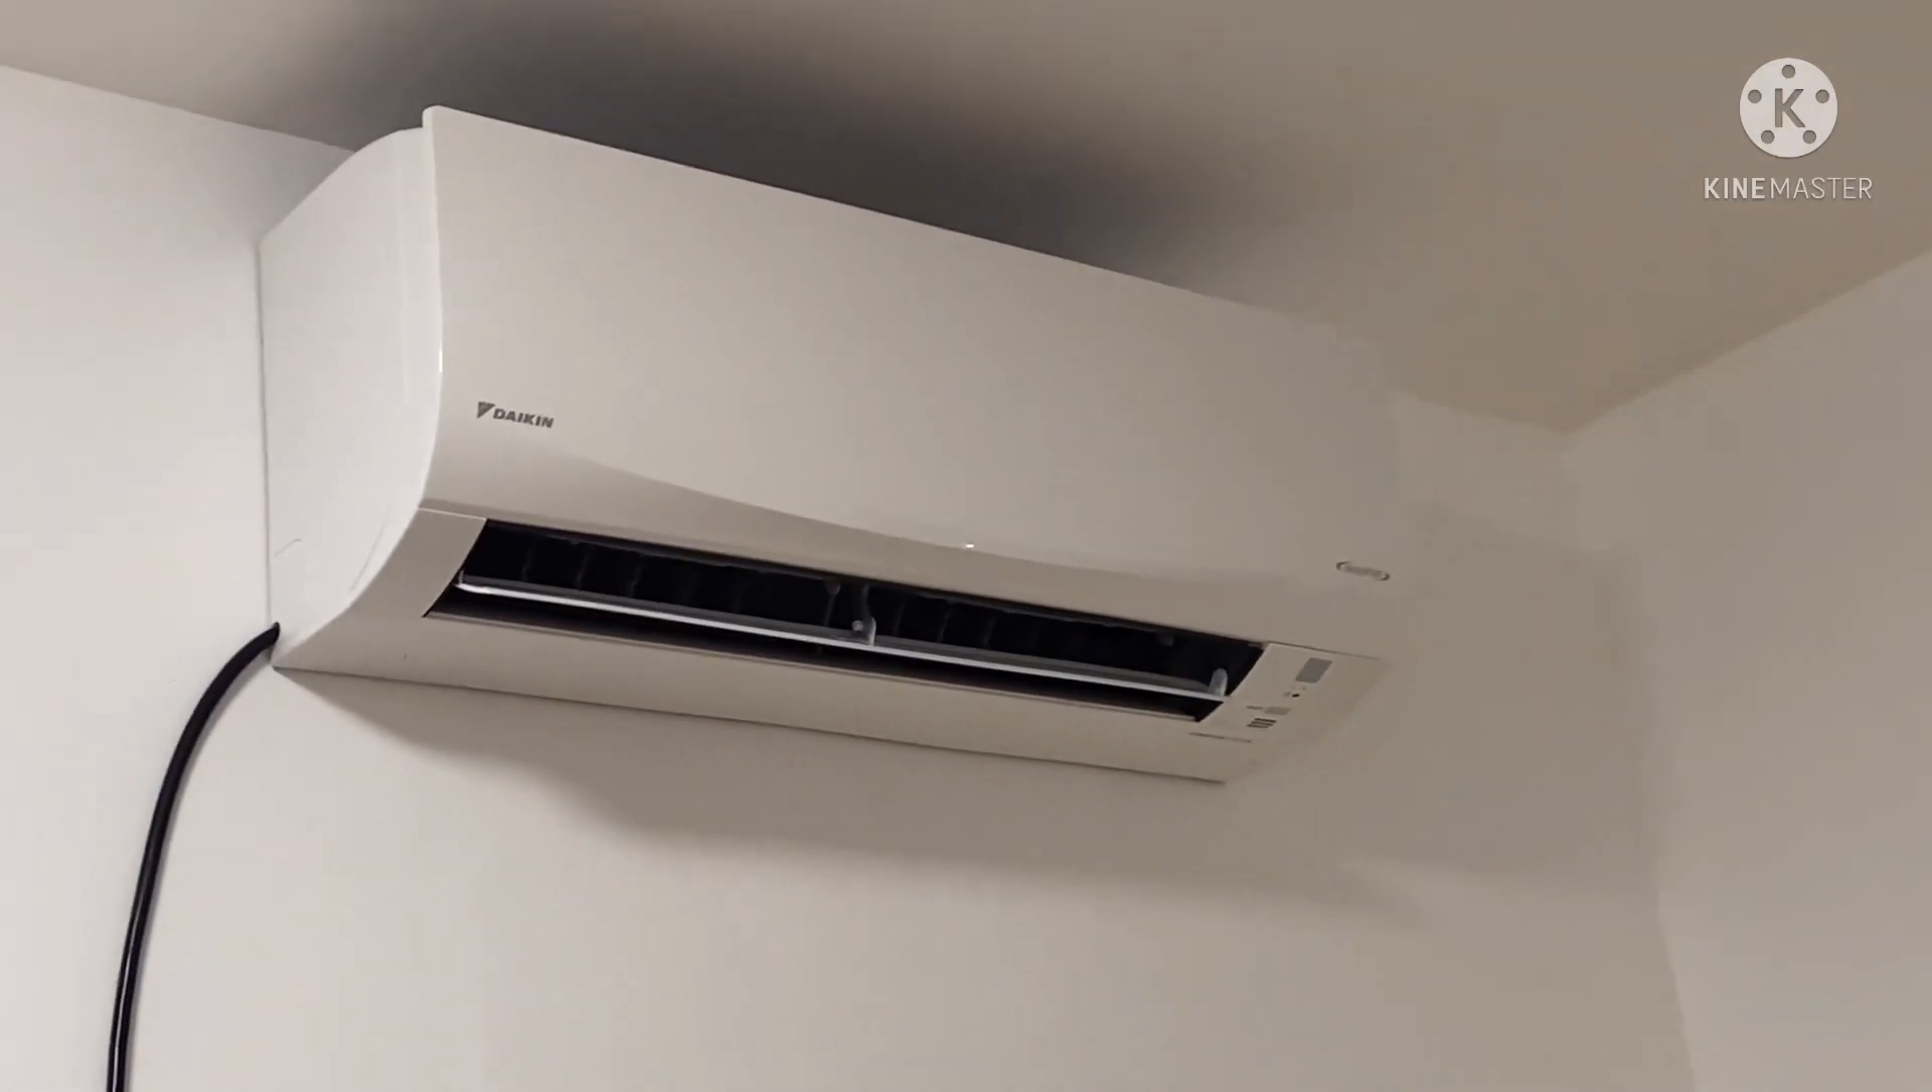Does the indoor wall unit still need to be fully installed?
No.